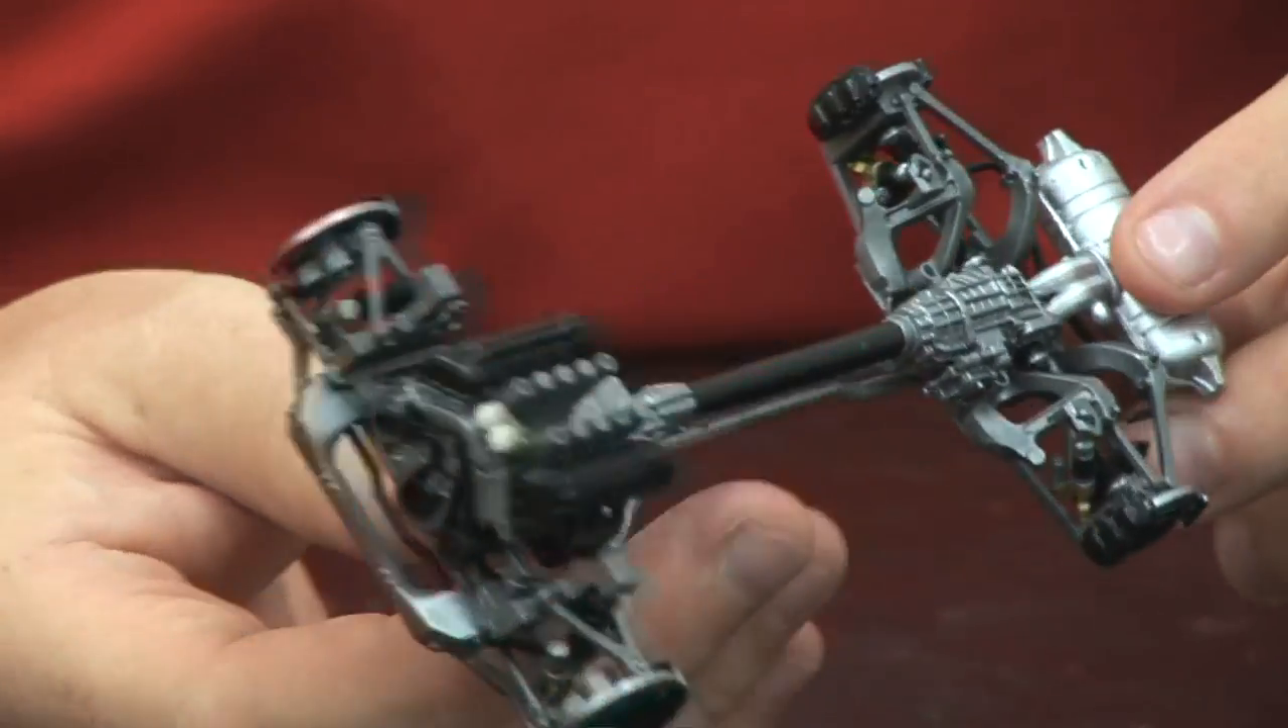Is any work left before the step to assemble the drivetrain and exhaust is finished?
No.